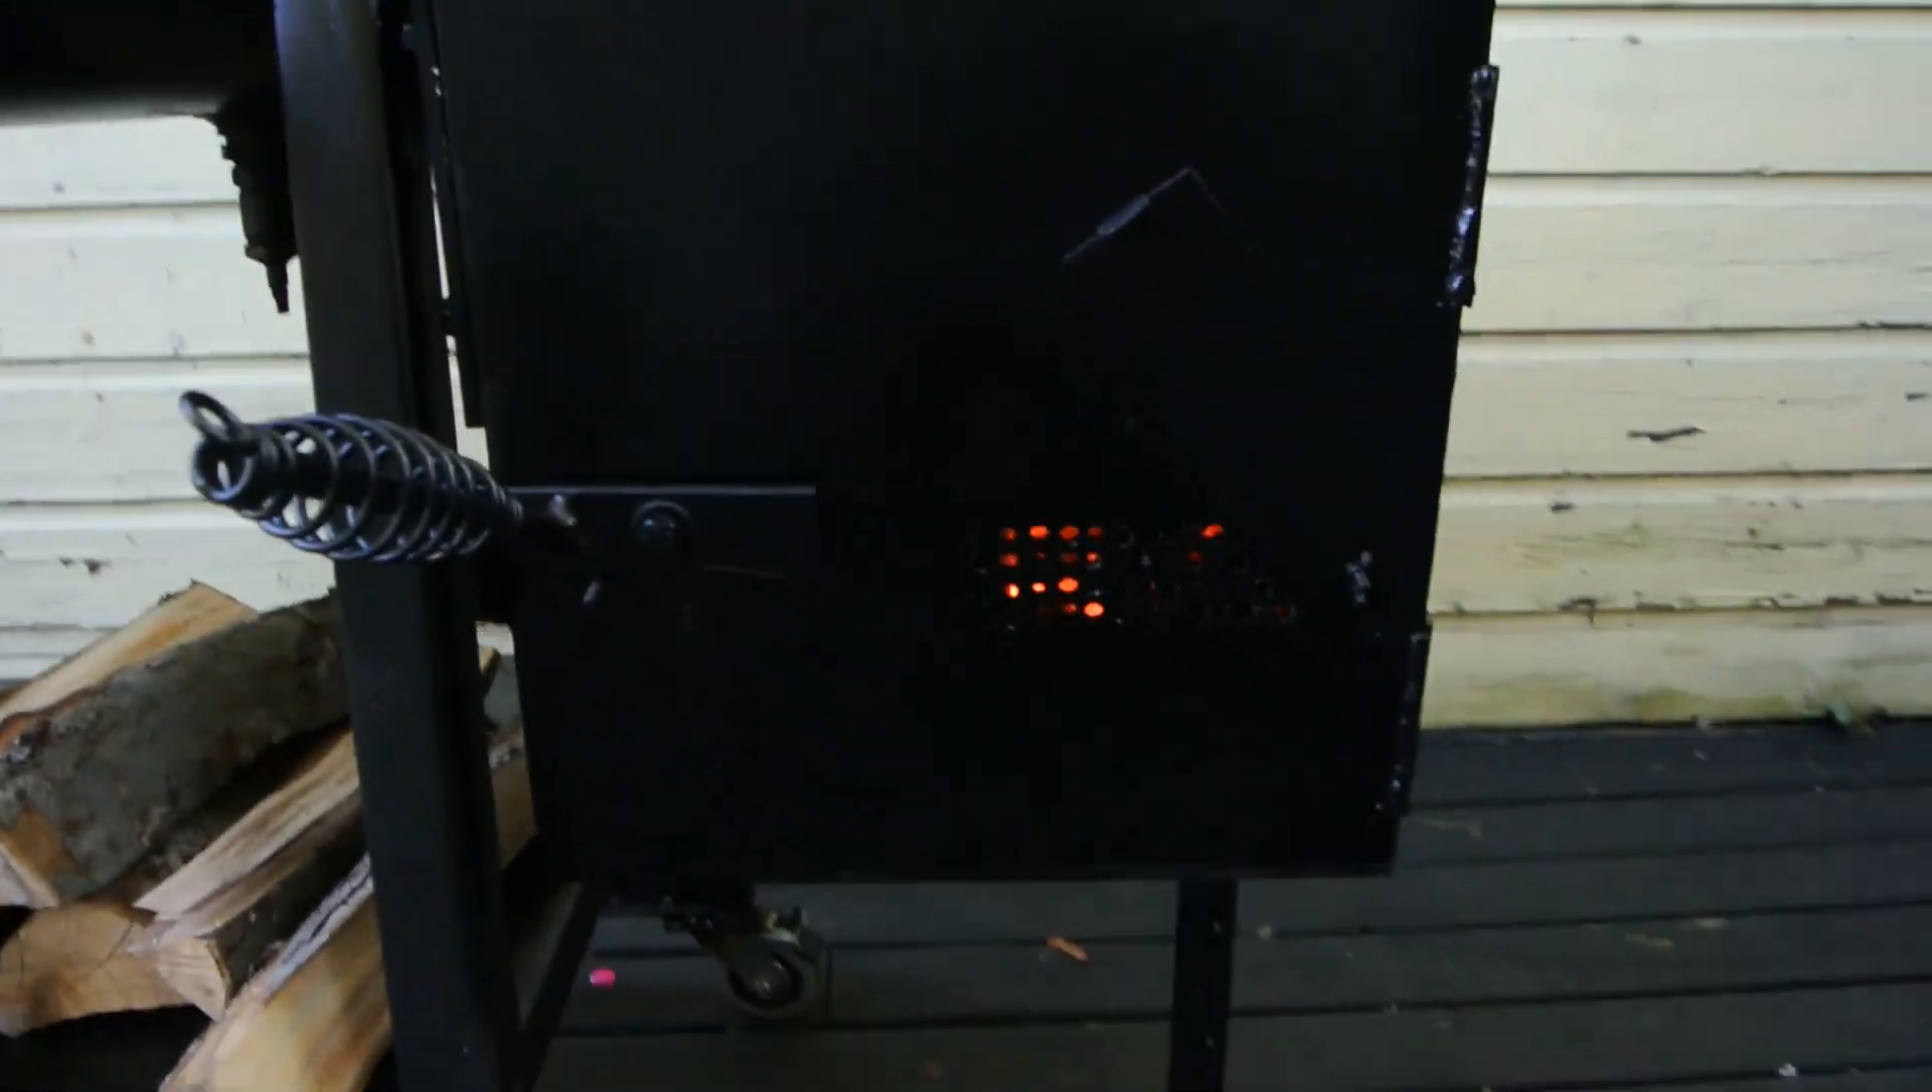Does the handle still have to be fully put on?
No.